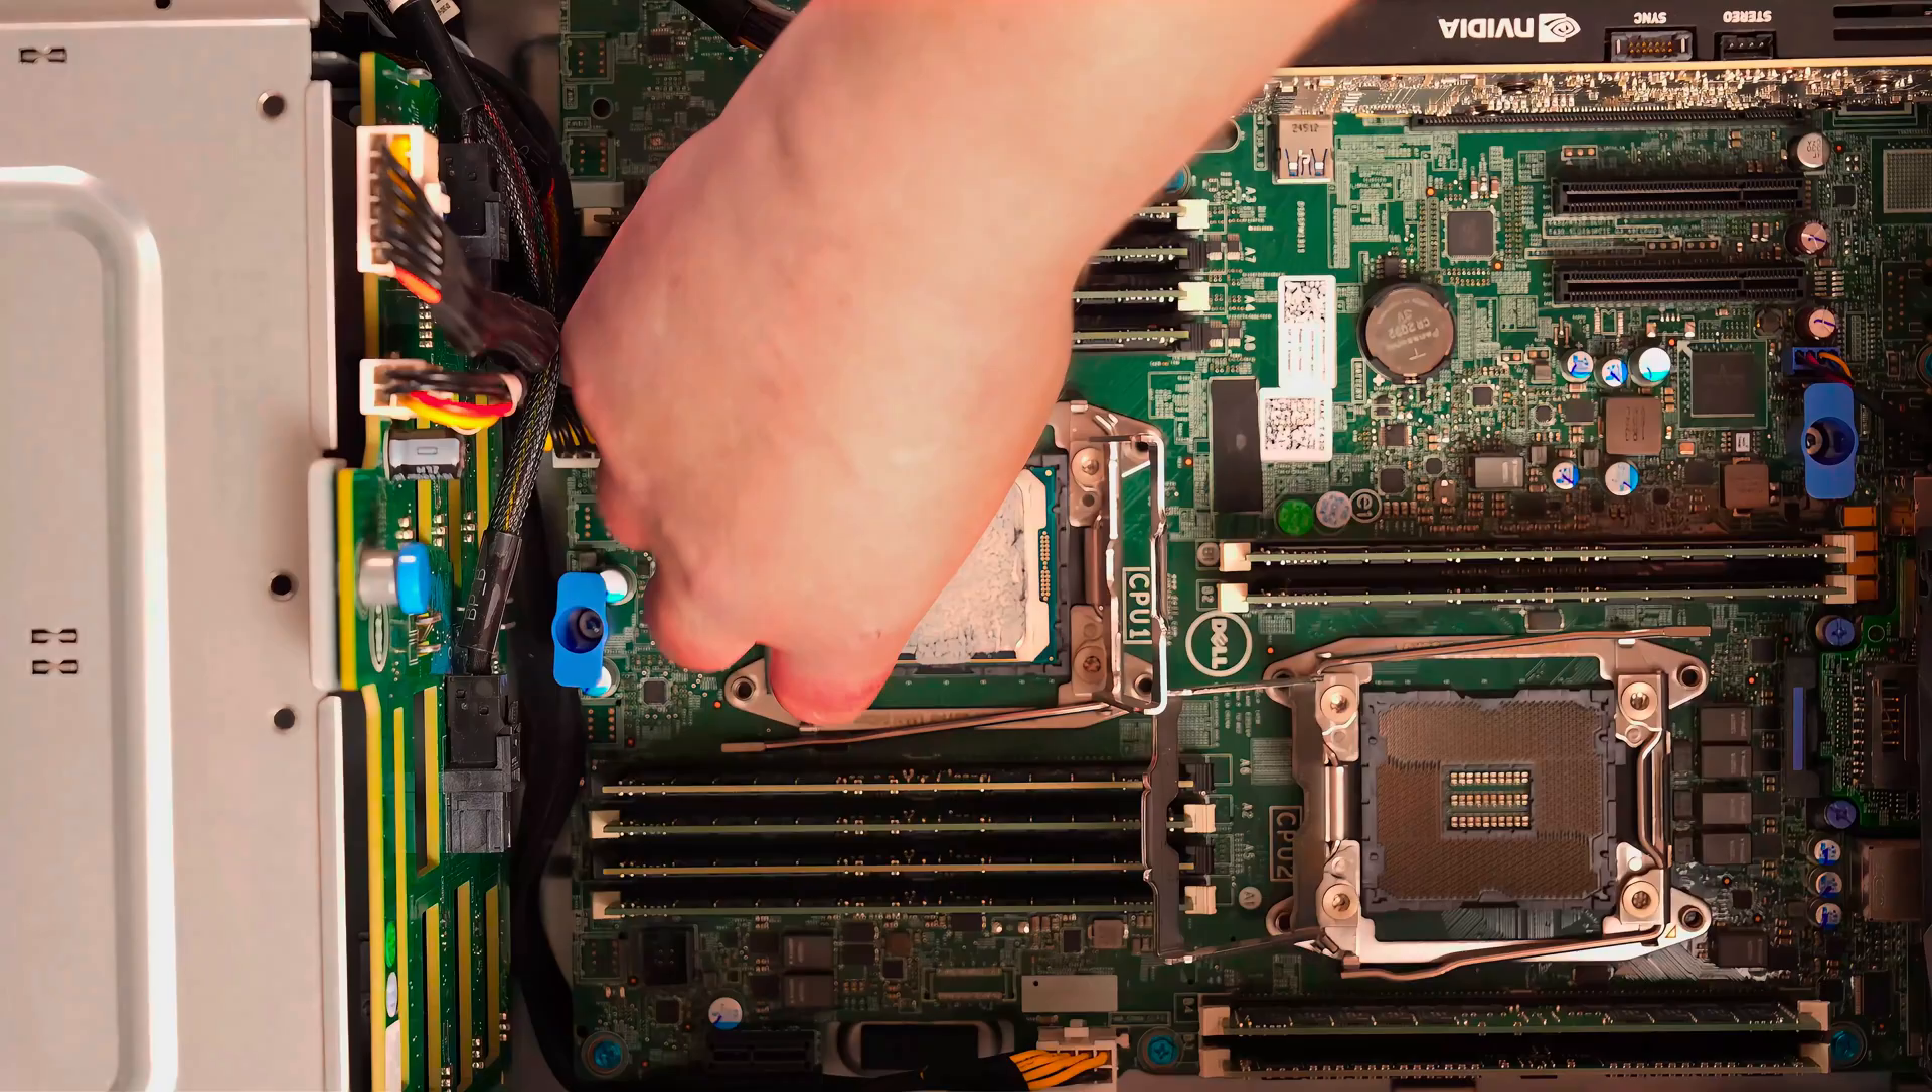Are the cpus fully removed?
No.